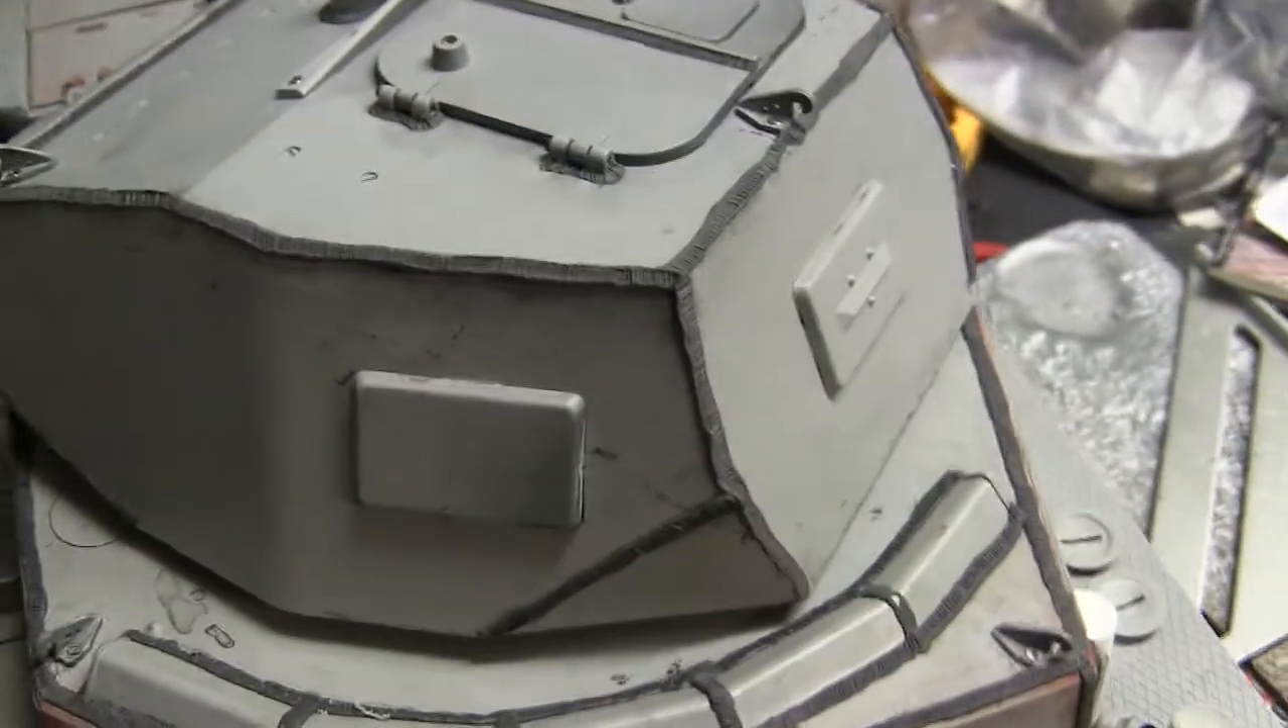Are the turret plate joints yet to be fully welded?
No.